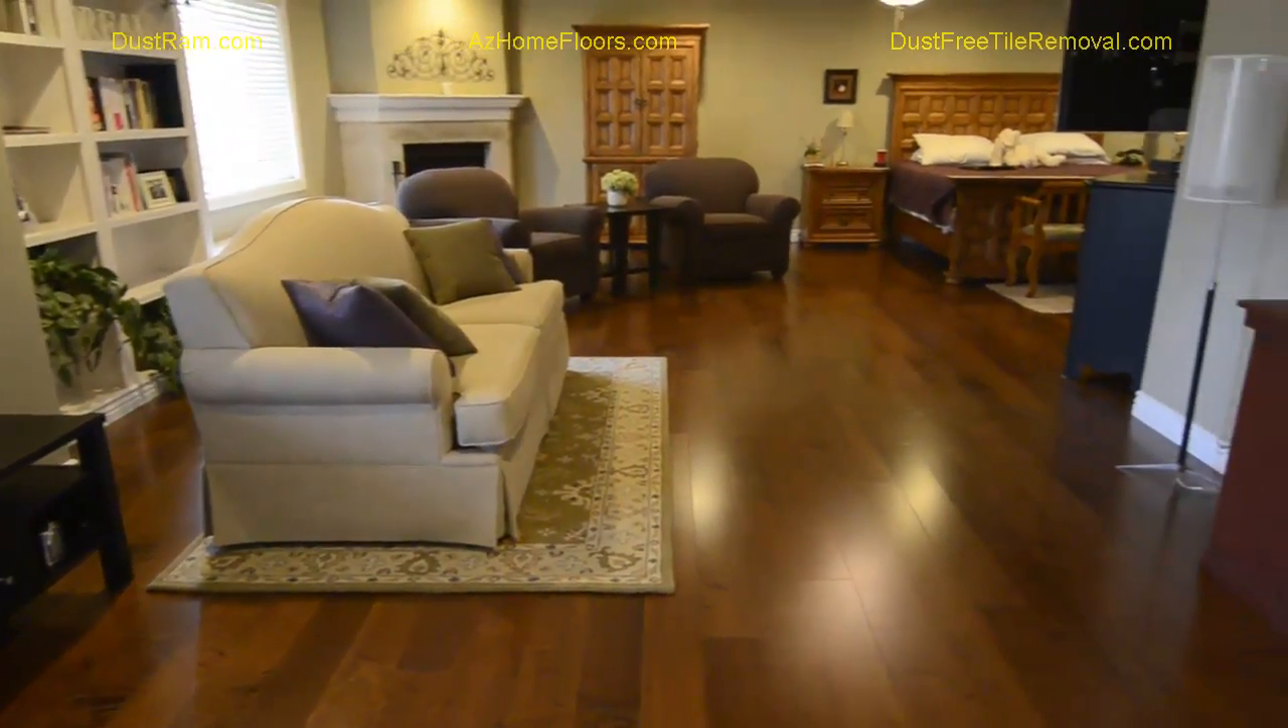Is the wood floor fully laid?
Yes.